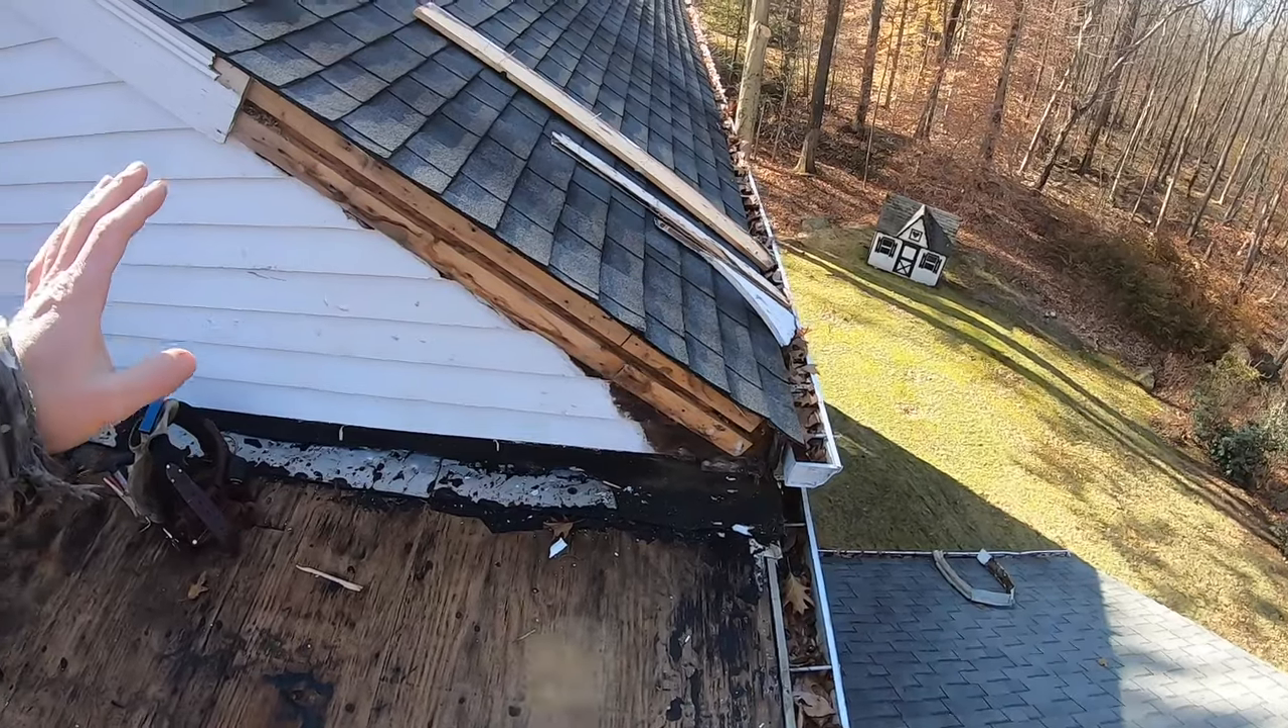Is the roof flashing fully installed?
No.